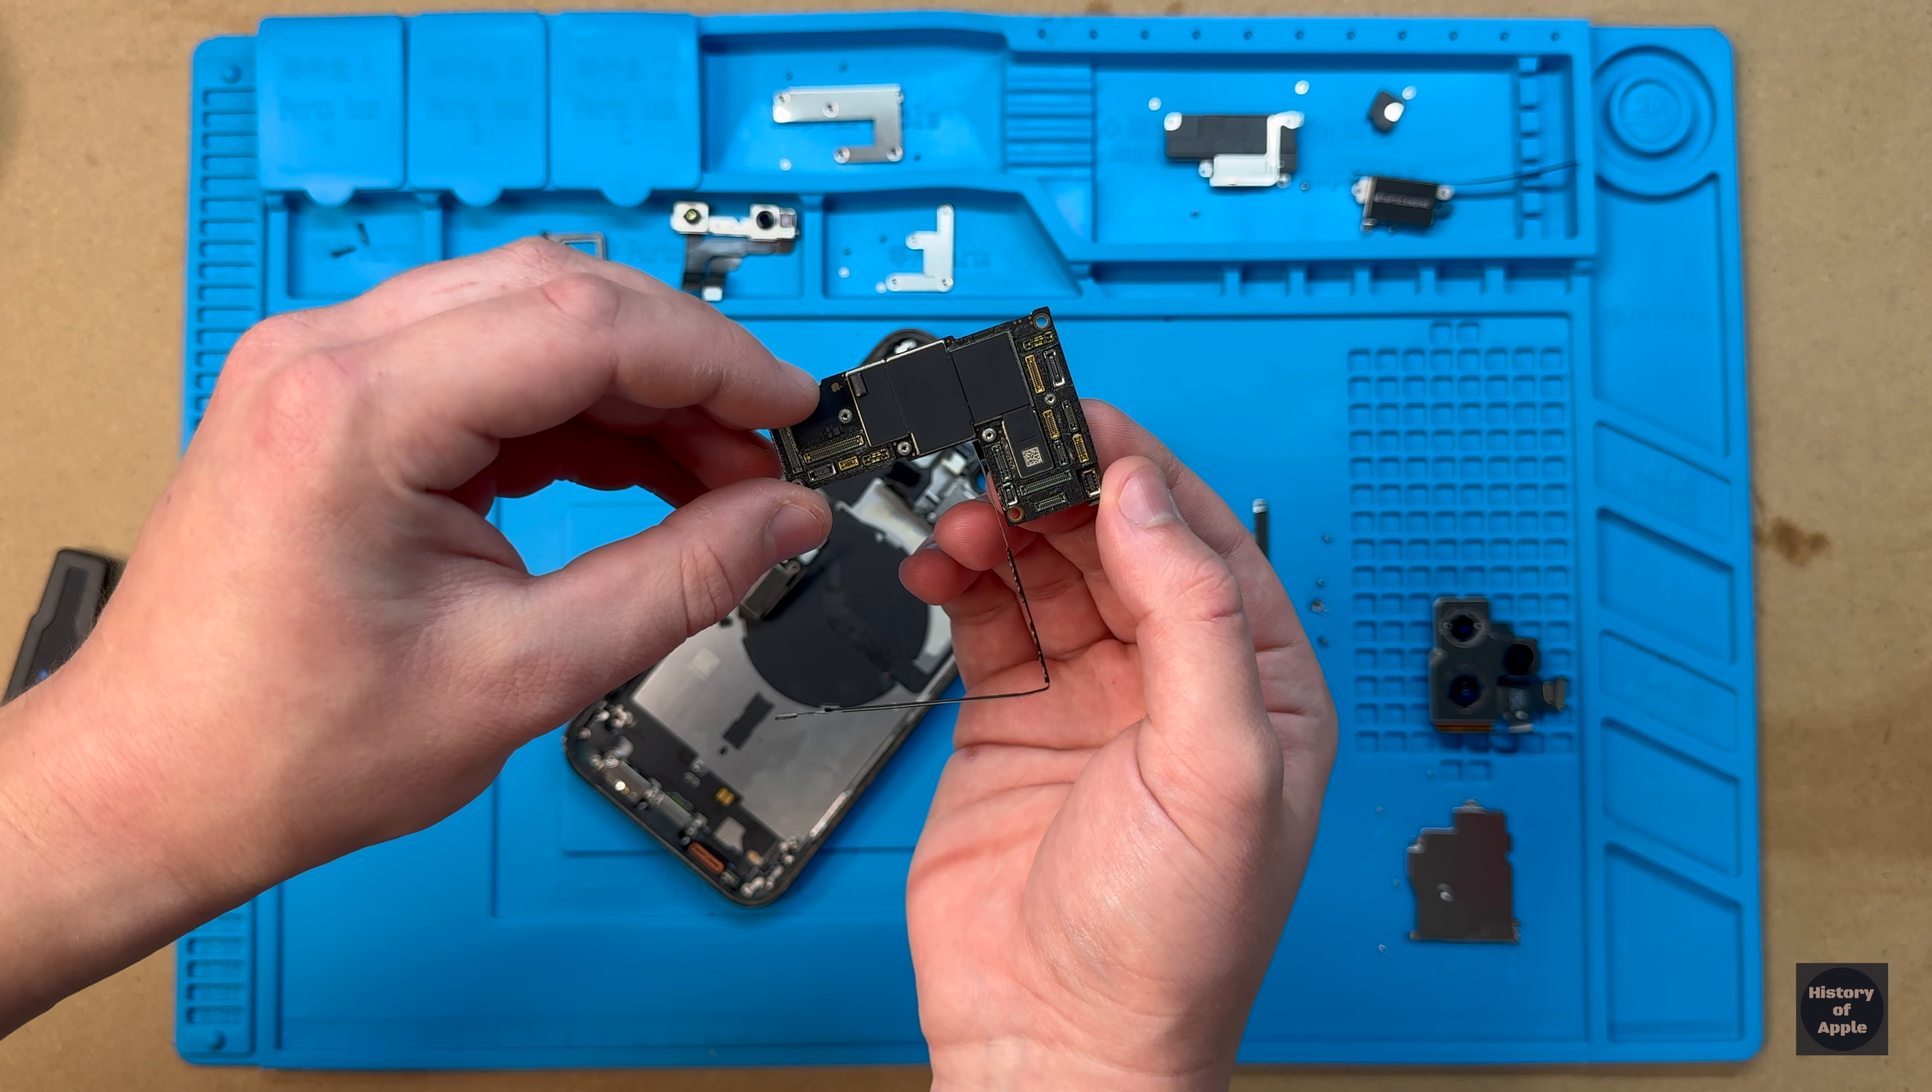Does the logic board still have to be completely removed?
No.